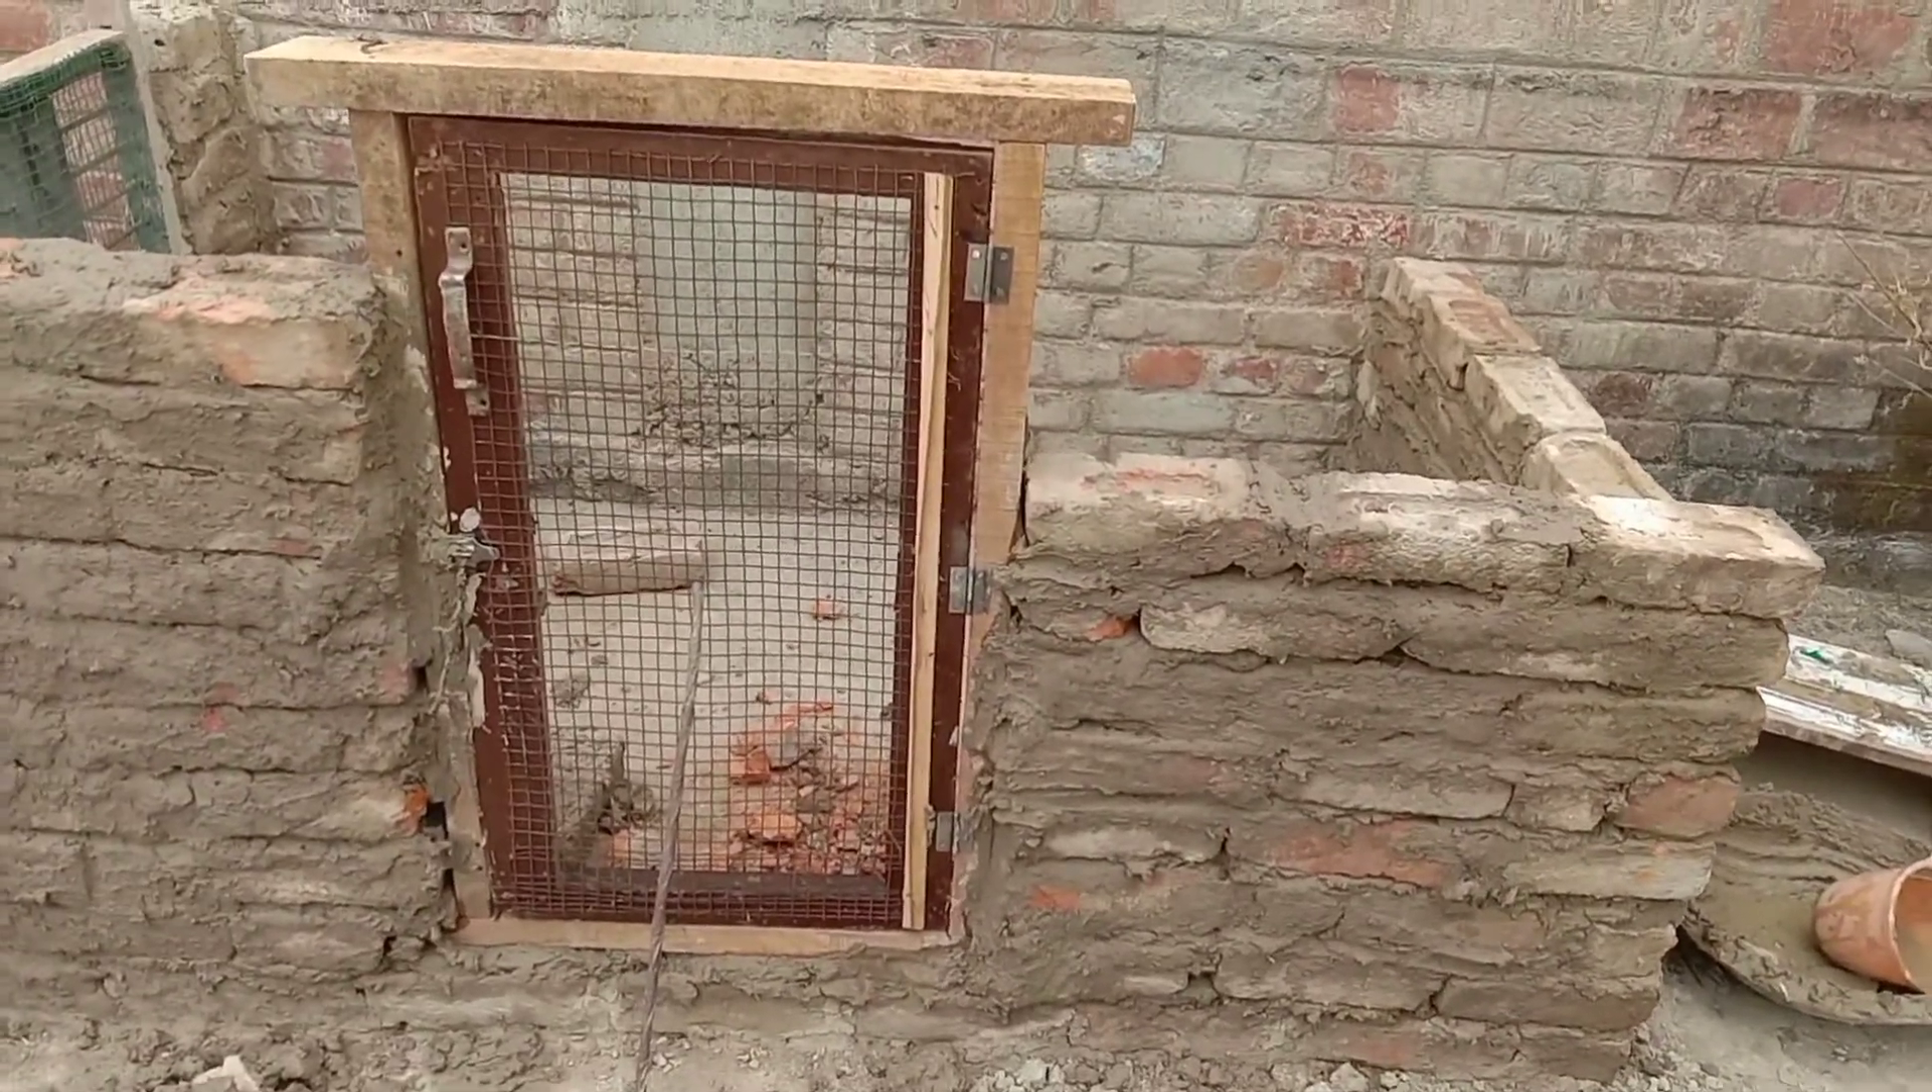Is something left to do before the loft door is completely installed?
No.